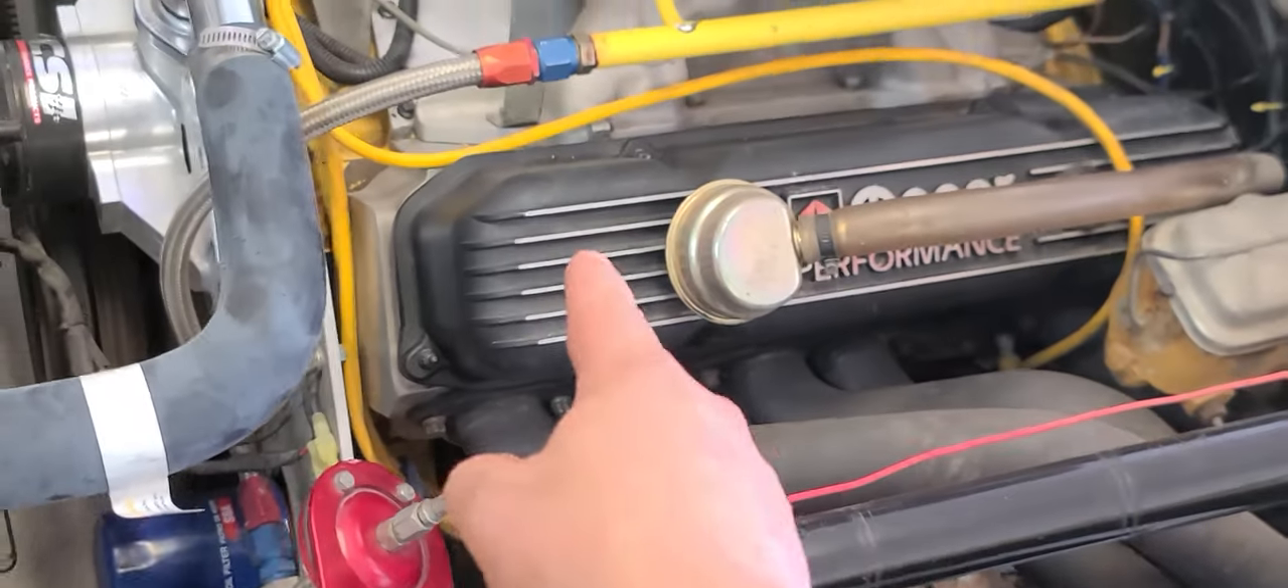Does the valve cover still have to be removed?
Yes.